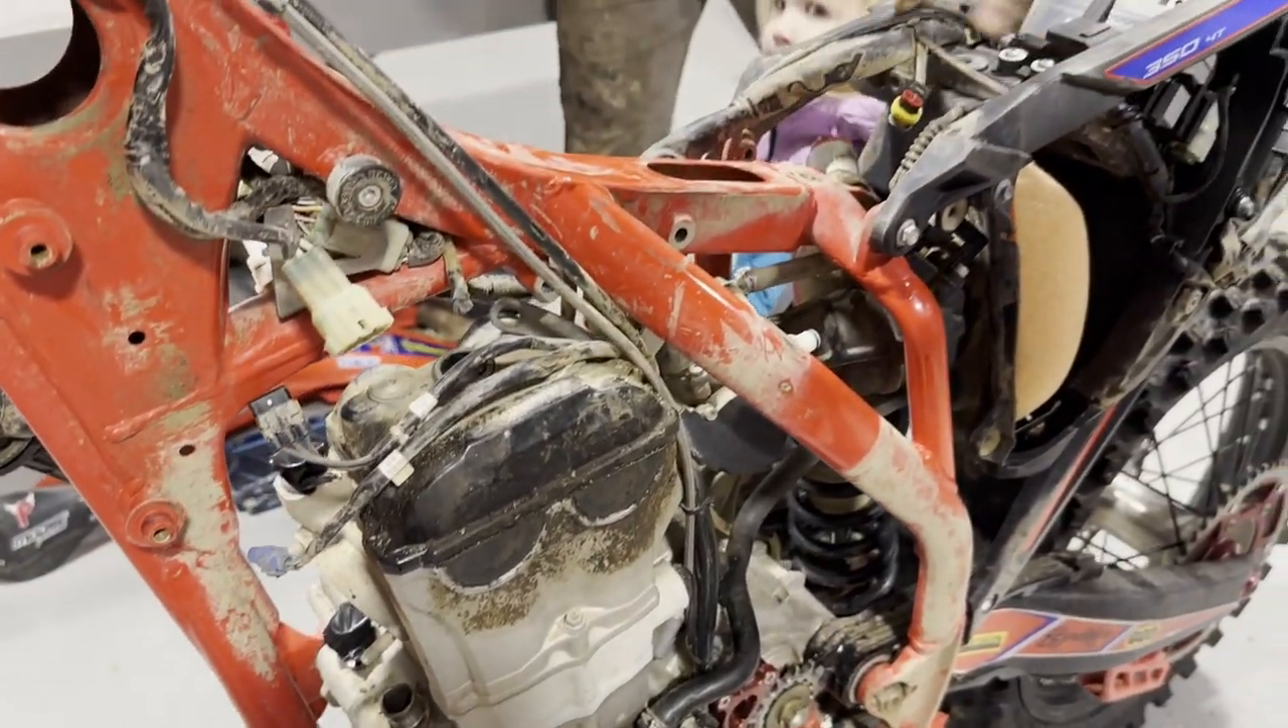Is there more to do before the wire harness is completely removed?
Yes.